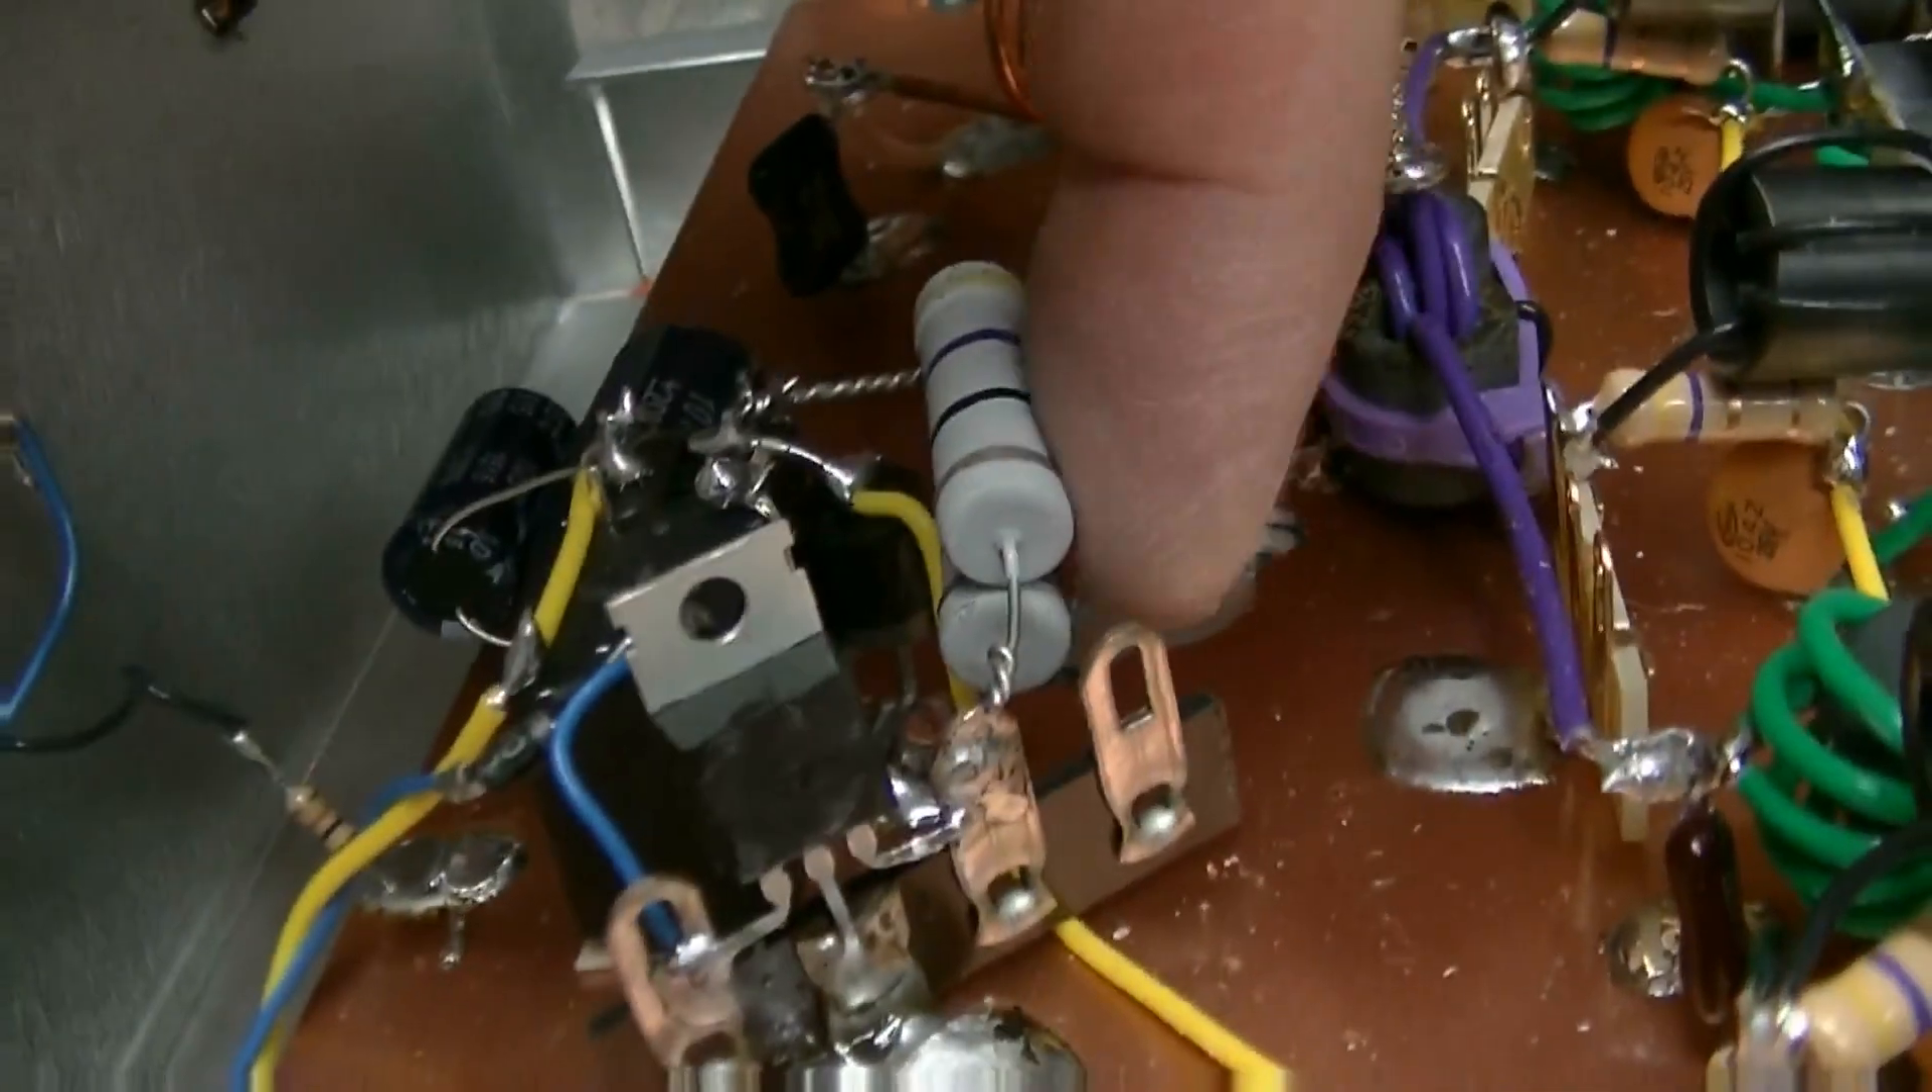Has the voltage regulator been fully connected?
Yes.